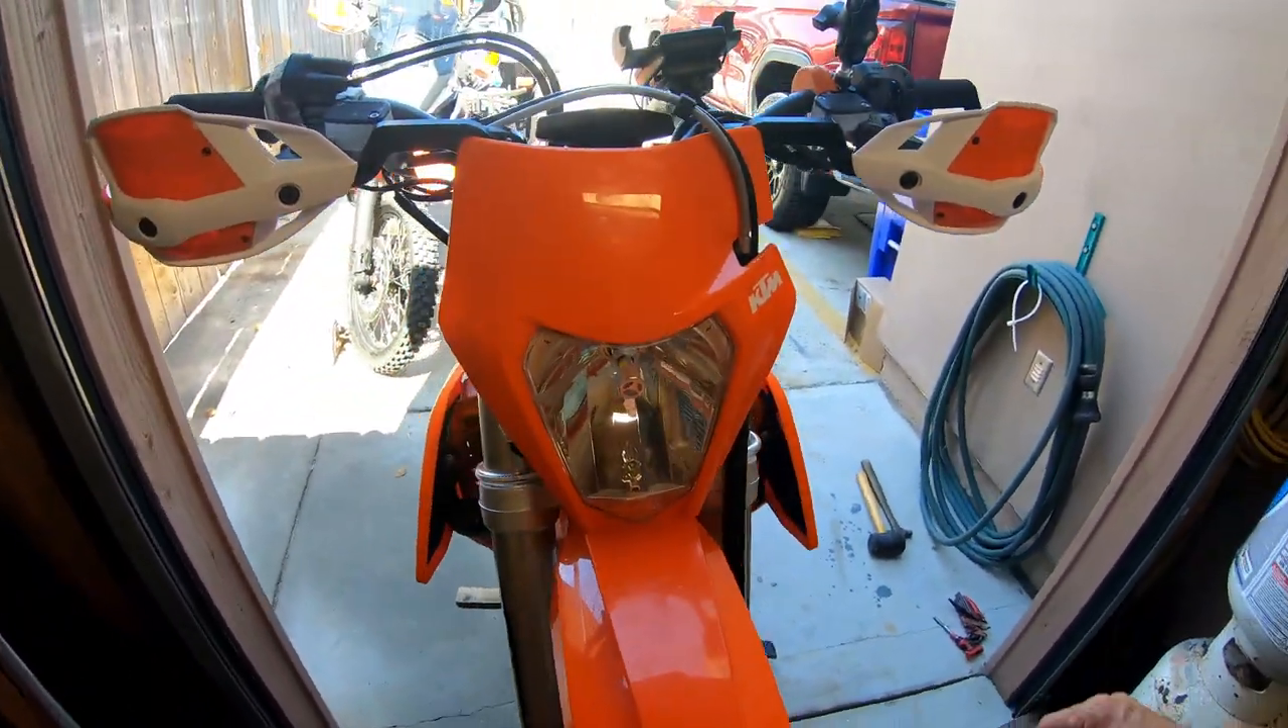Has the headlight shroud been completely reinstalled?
Yes.